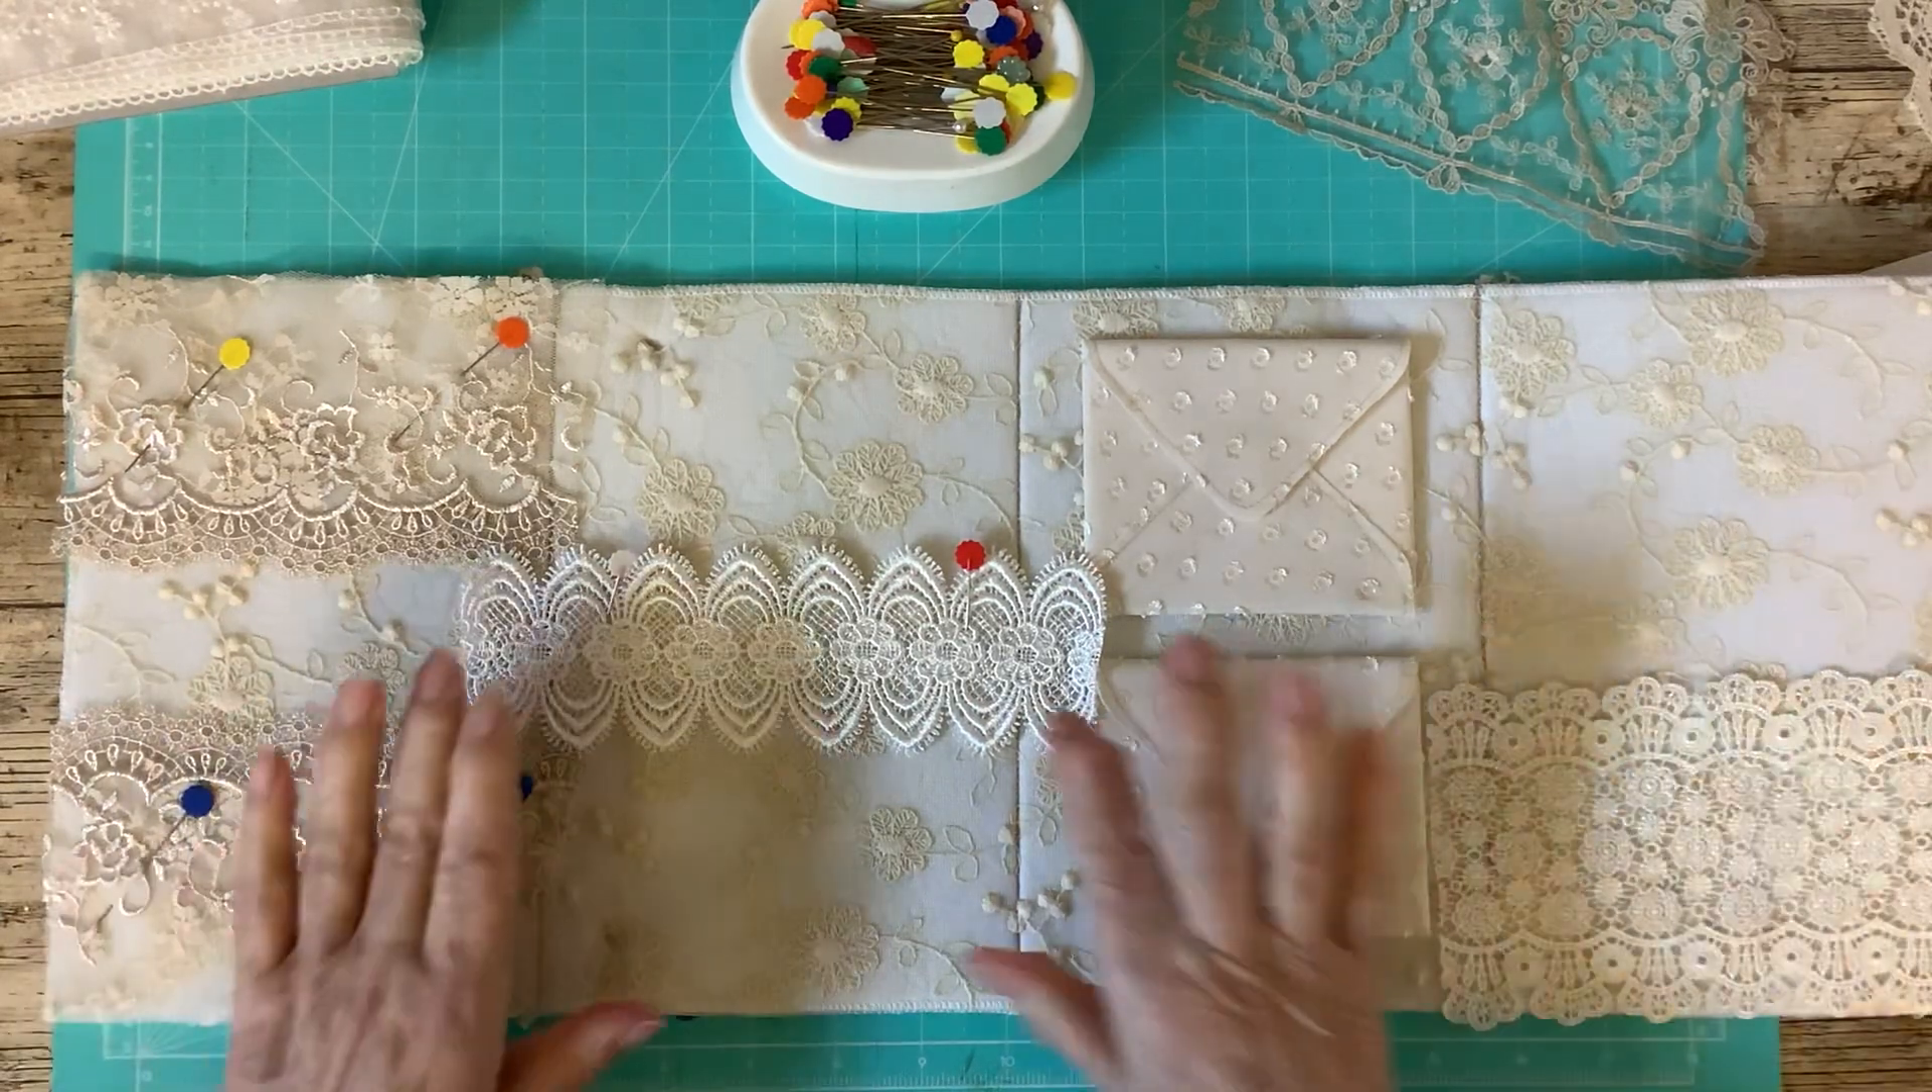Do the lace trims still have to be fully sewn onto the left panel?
Yes.